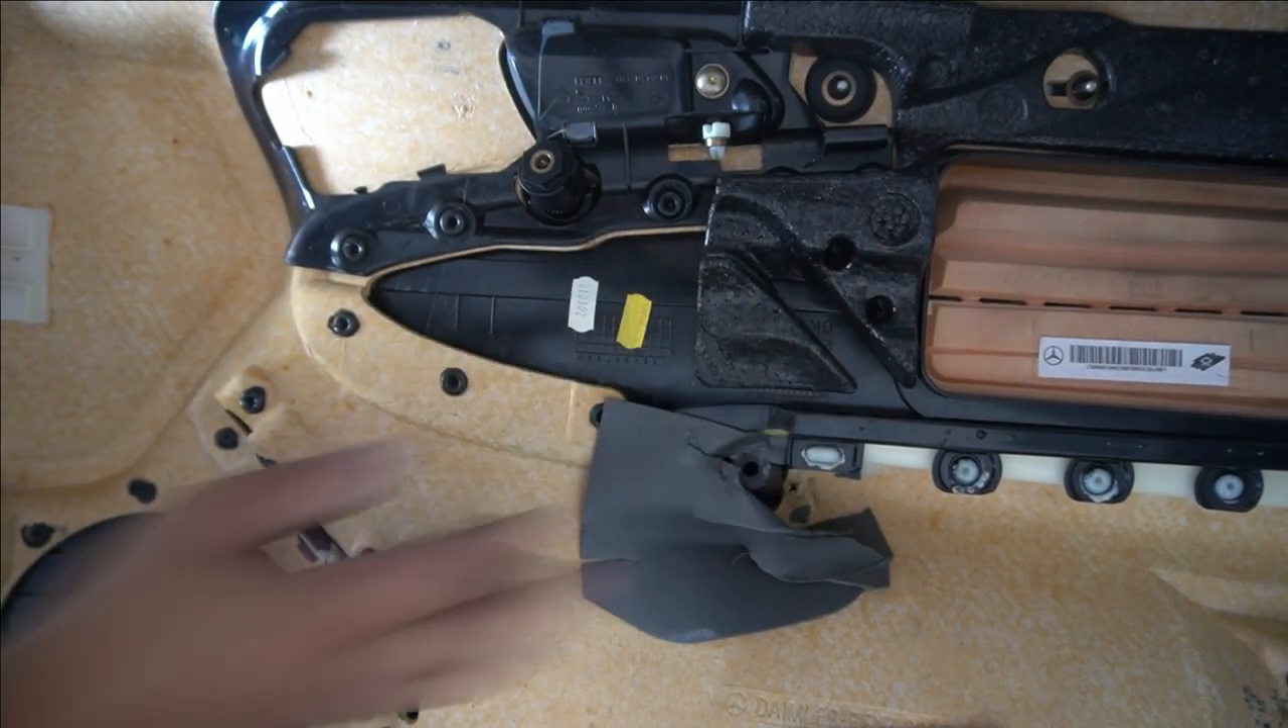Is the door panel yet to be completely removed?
No.